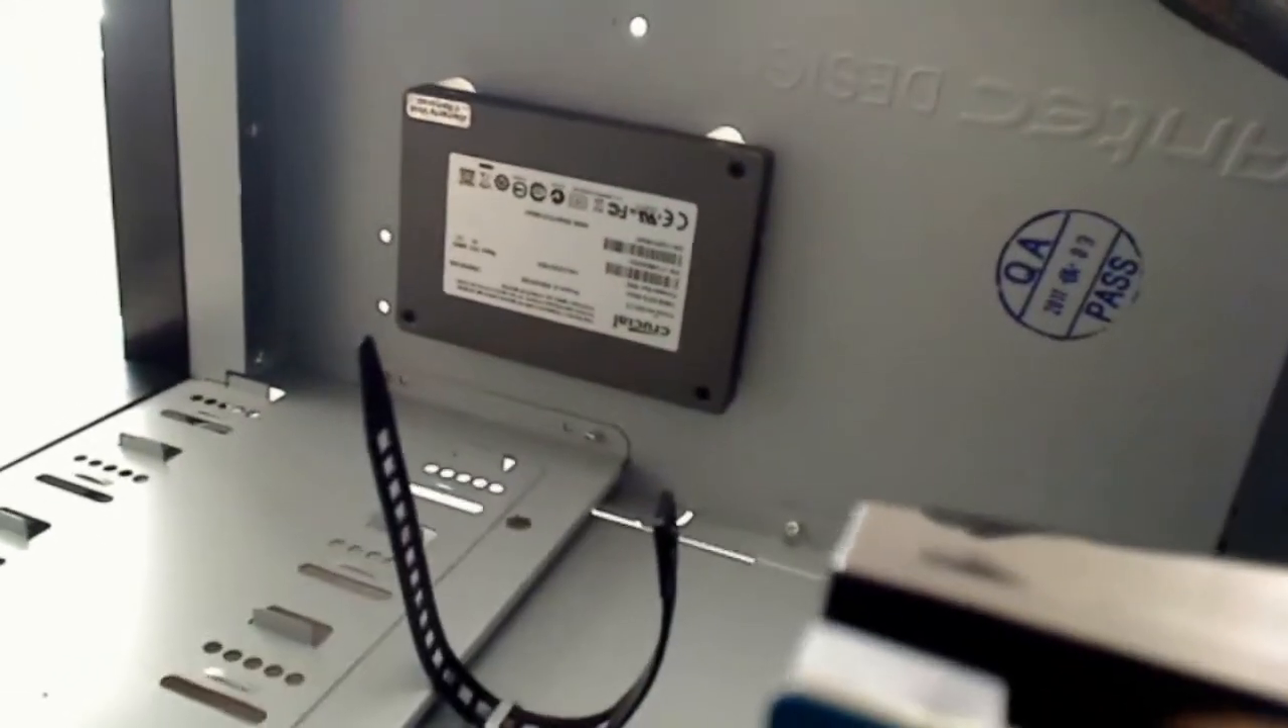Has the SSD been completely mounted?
Yes.